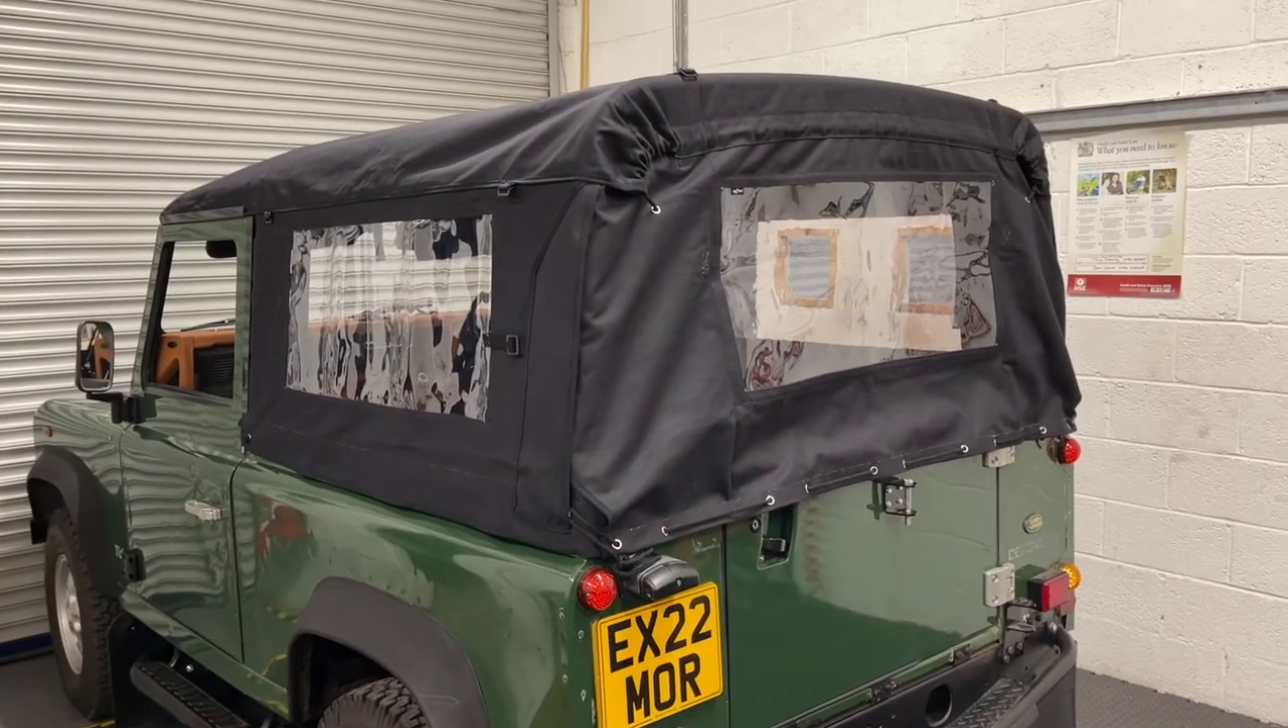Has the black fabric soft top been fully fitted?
Yes.